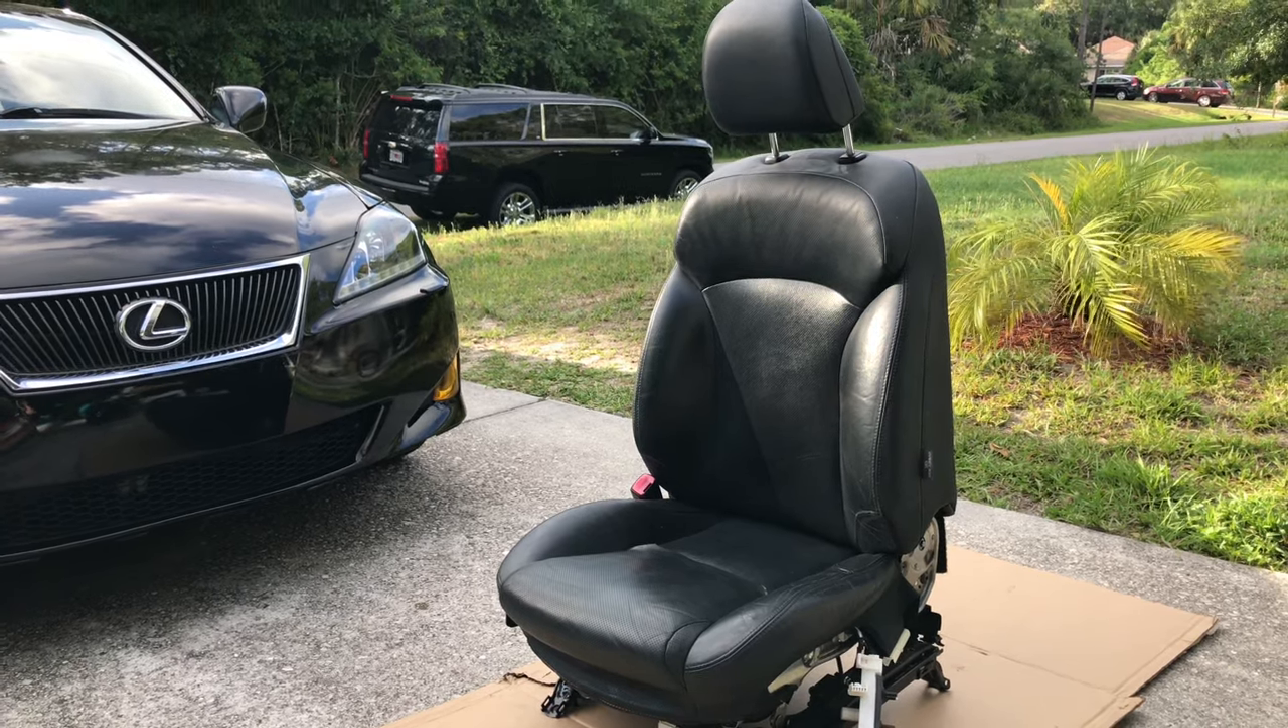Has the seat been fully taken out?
Yes.